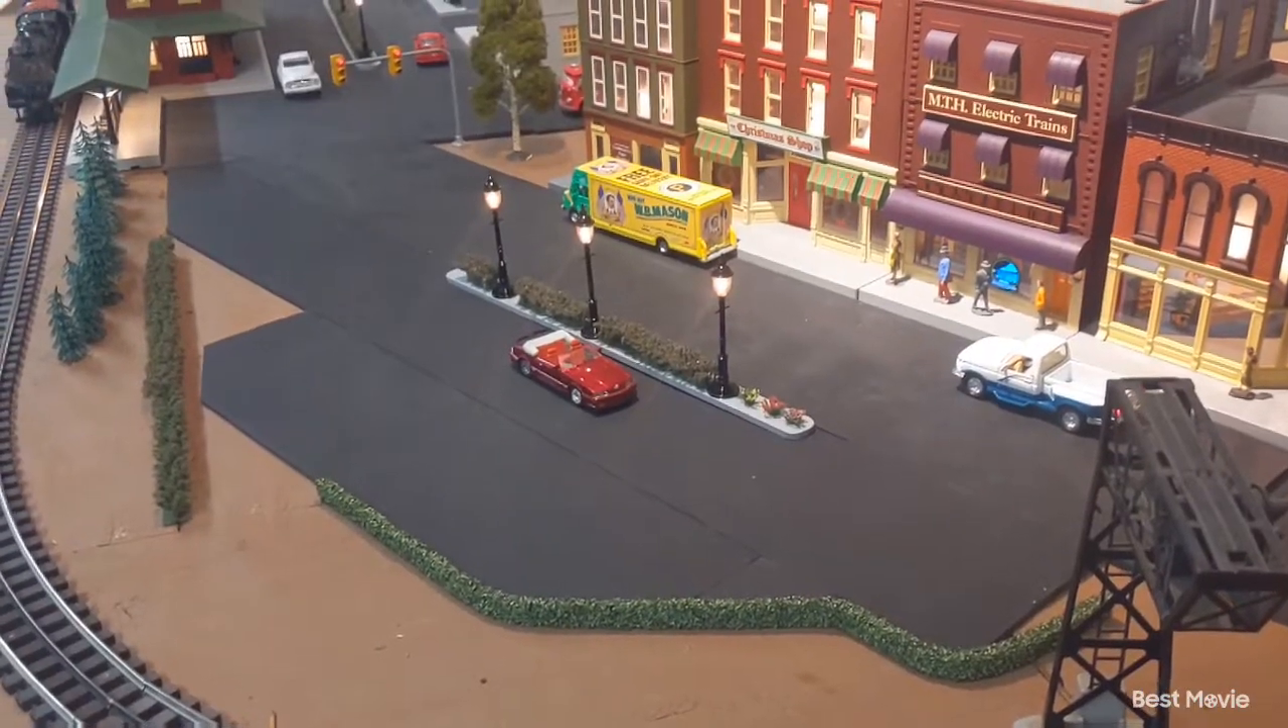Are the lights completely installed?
Yes.